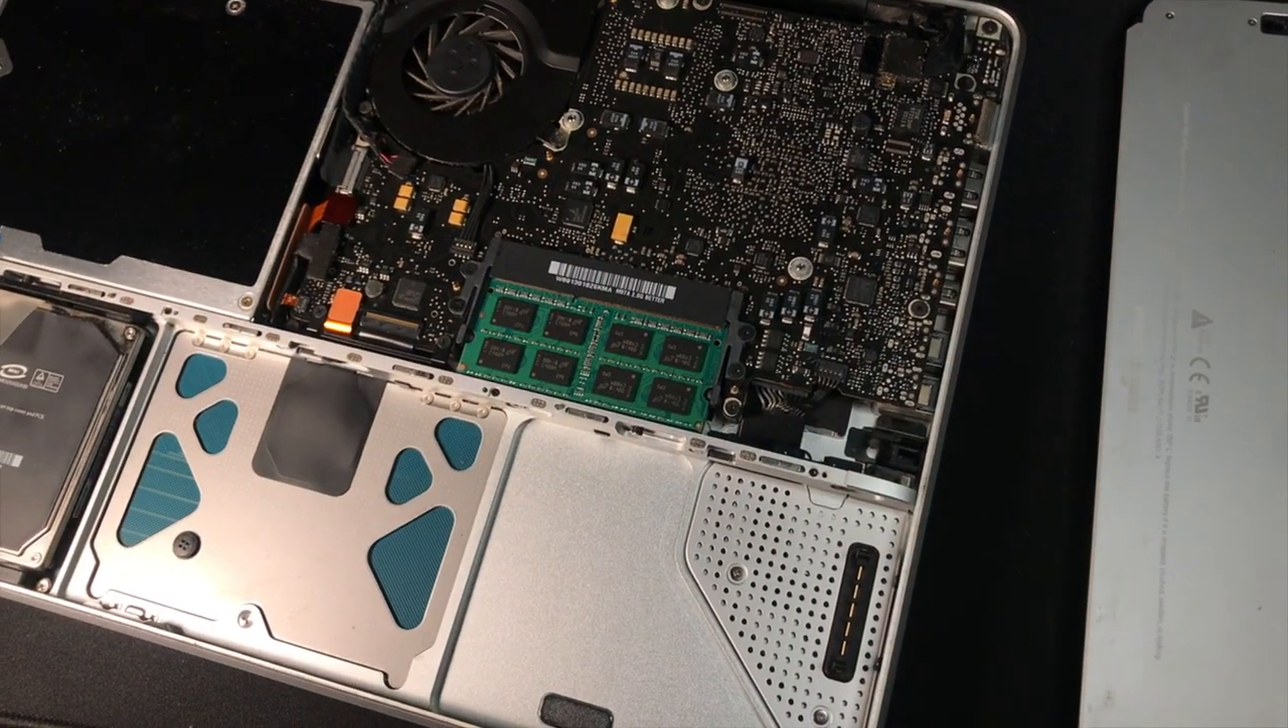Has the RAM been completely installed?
Yes.